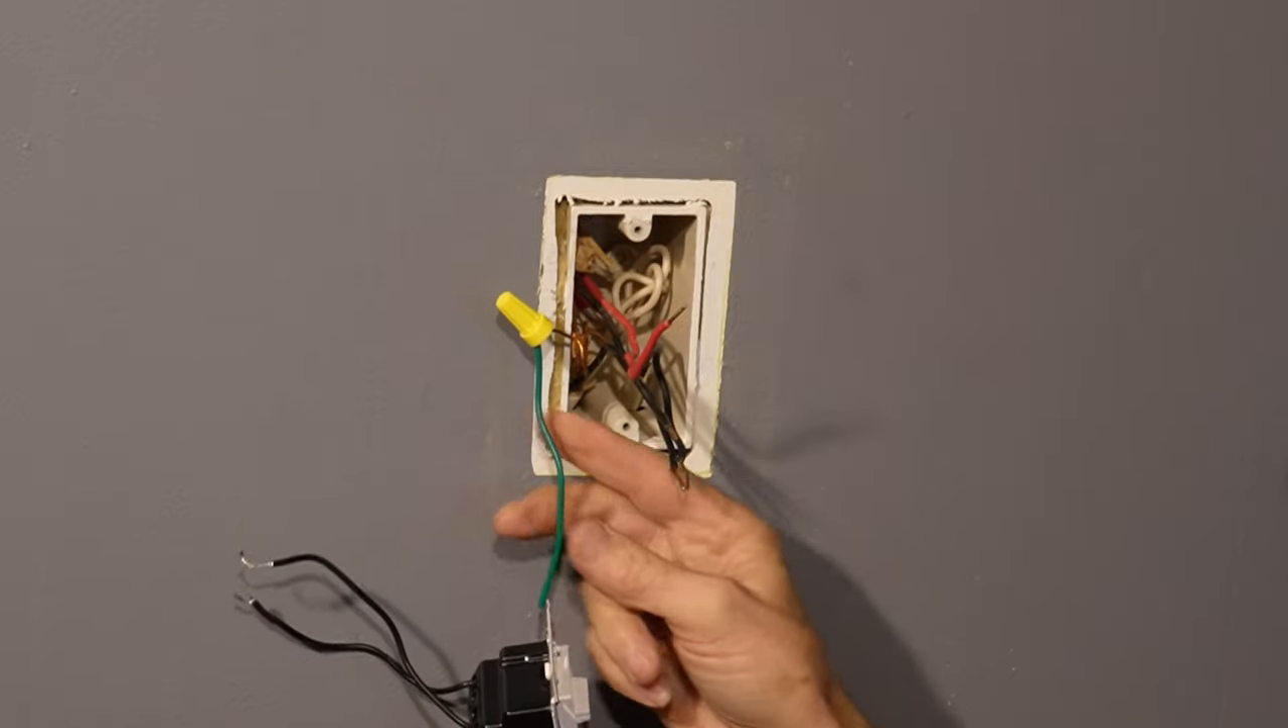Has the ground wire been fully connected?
Yes.